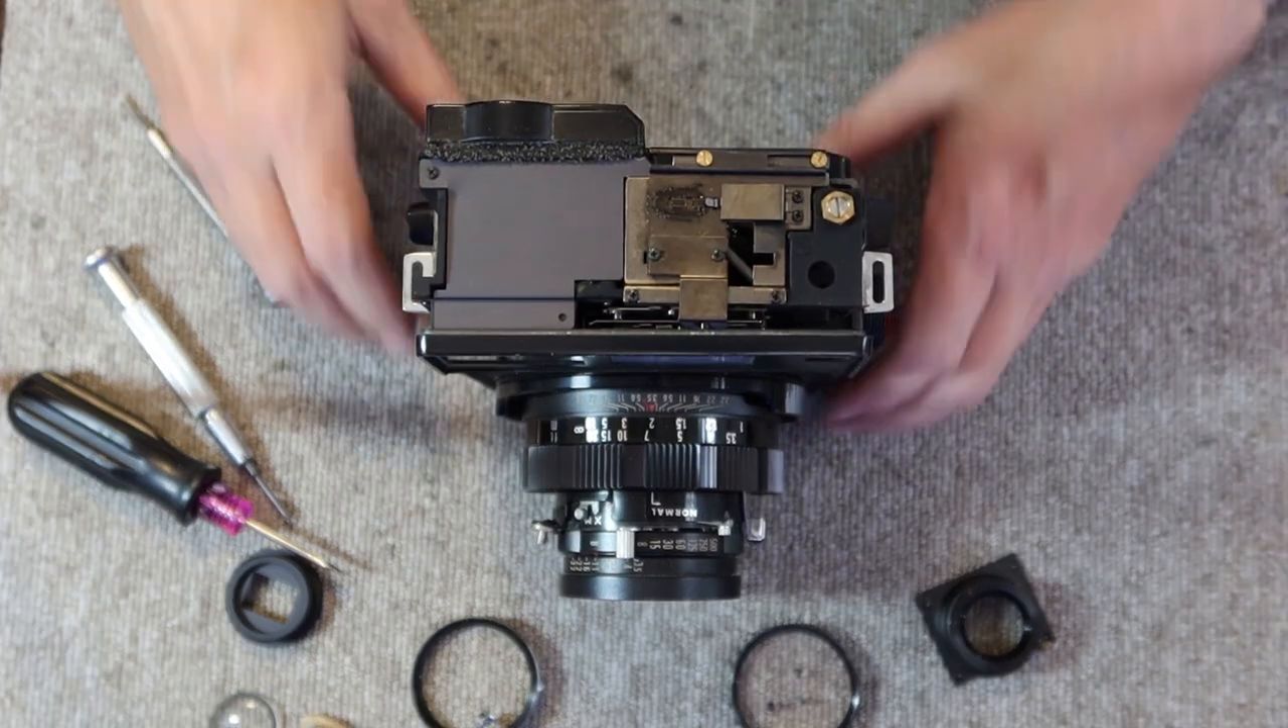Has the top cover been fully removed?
Yes.